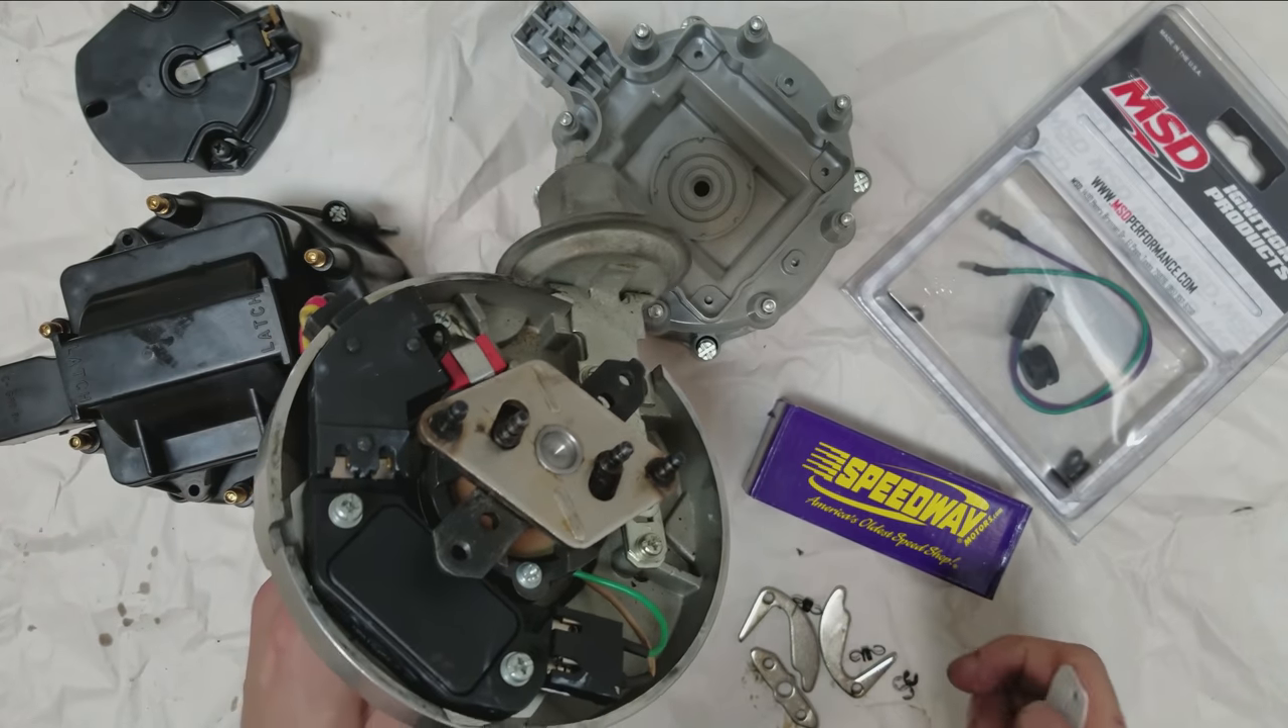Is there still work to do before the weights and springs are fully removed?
No.